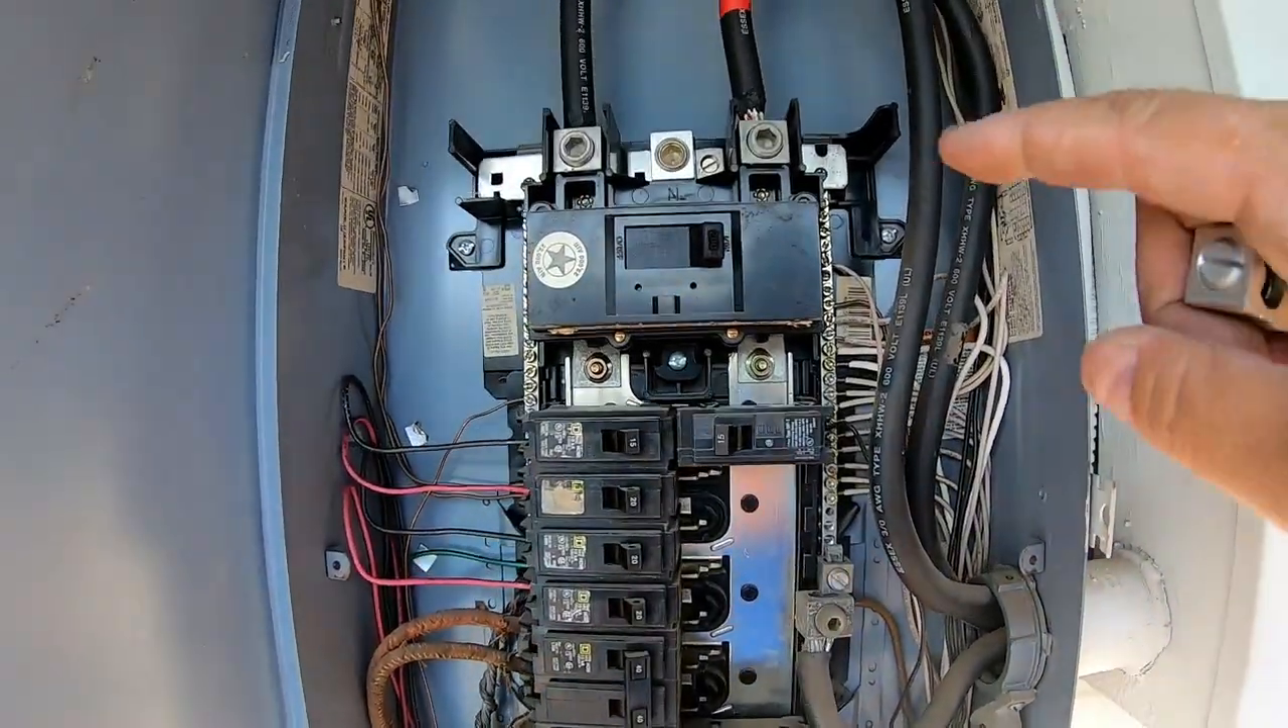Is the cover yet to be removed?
No.